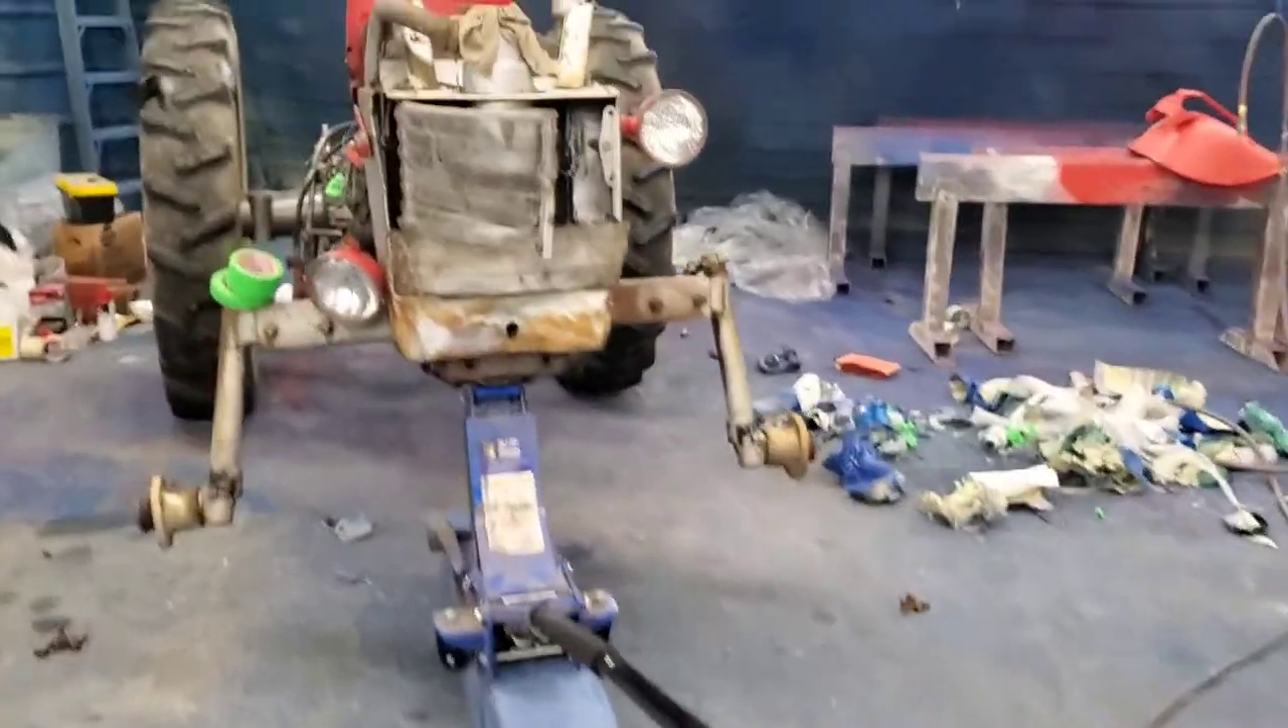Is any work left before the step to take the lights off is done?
Yes.